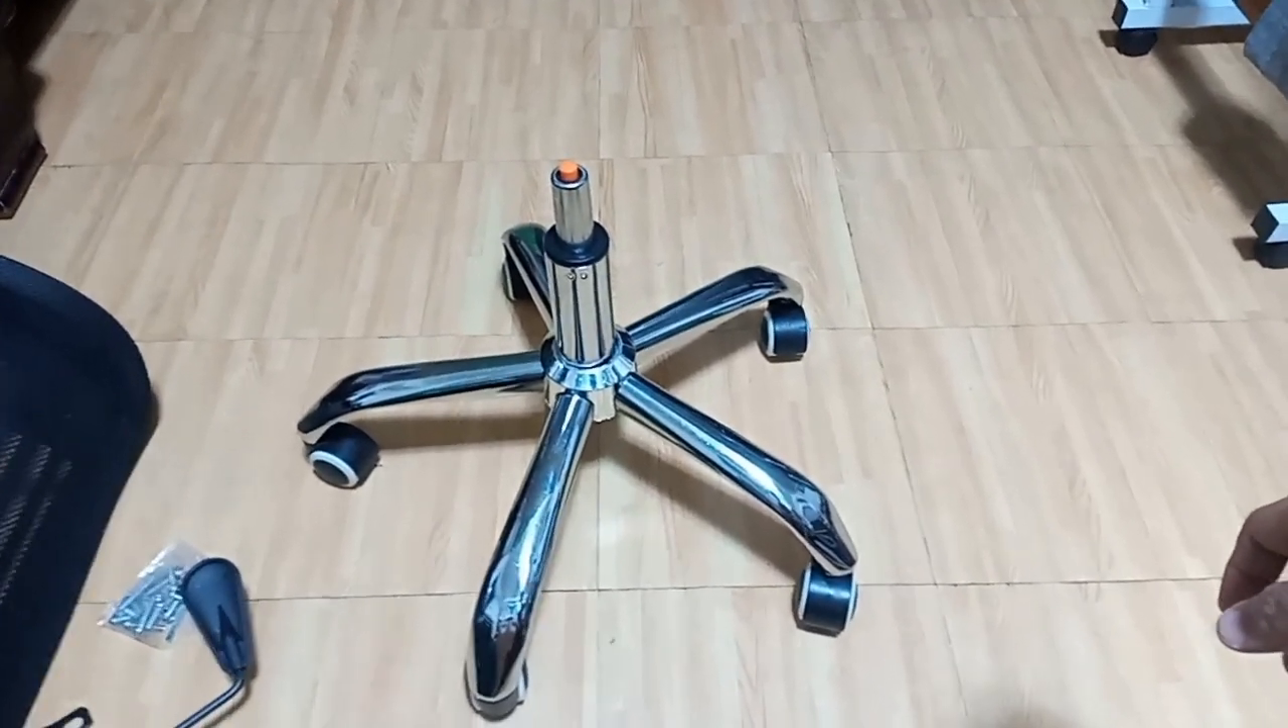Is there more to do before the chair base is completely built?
No.